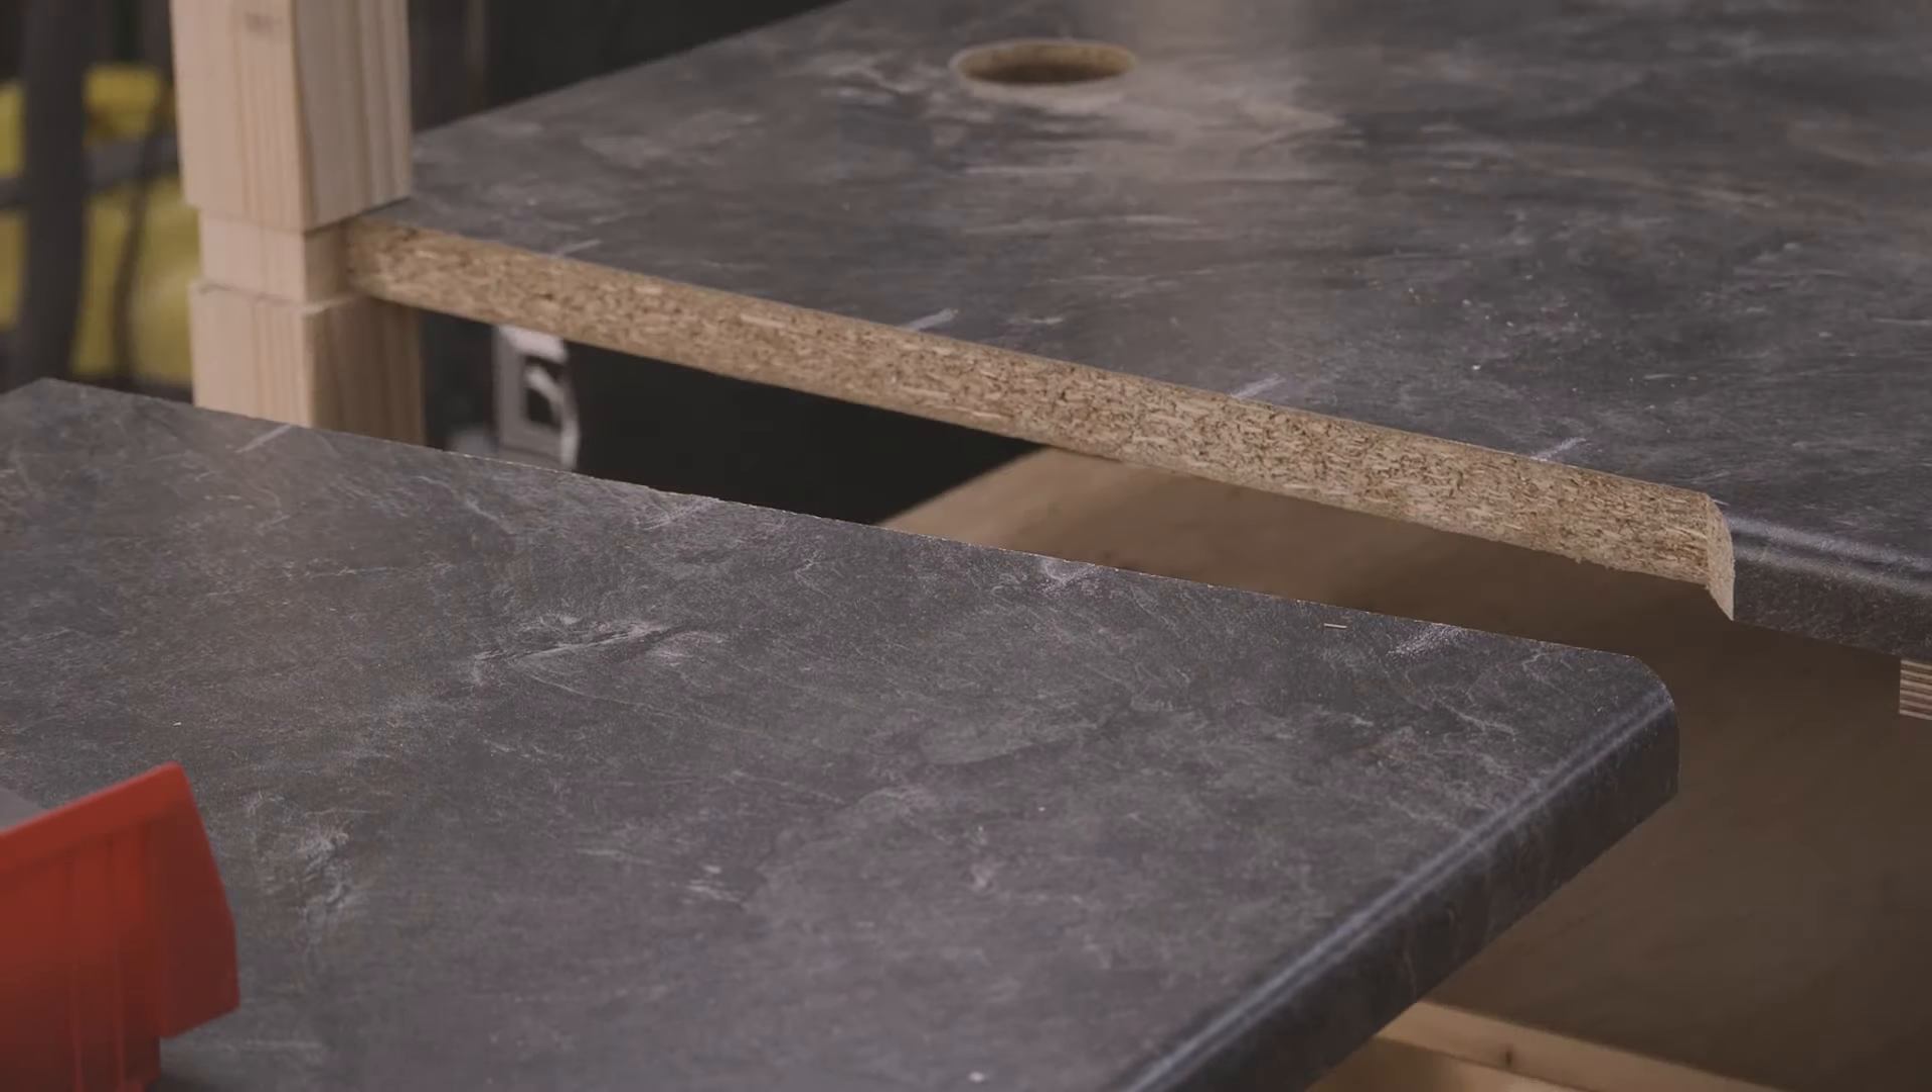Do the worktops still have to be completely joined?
Yes.